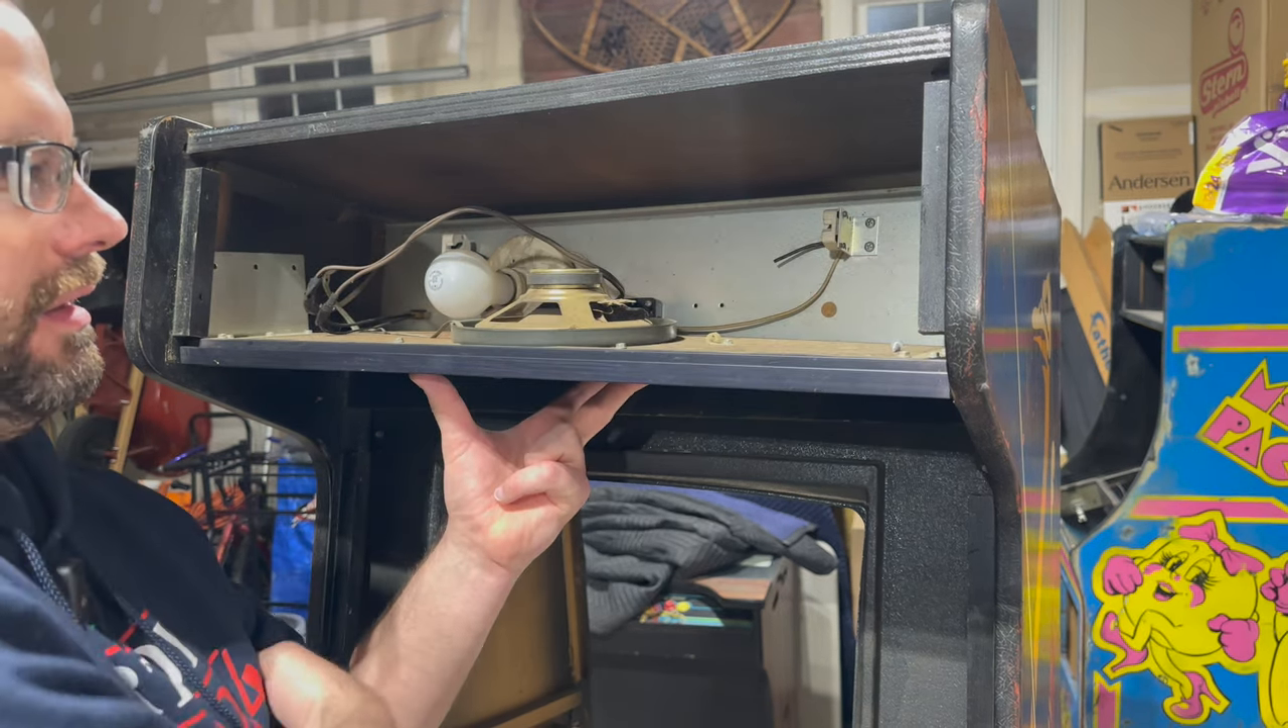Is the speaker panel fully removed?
No.